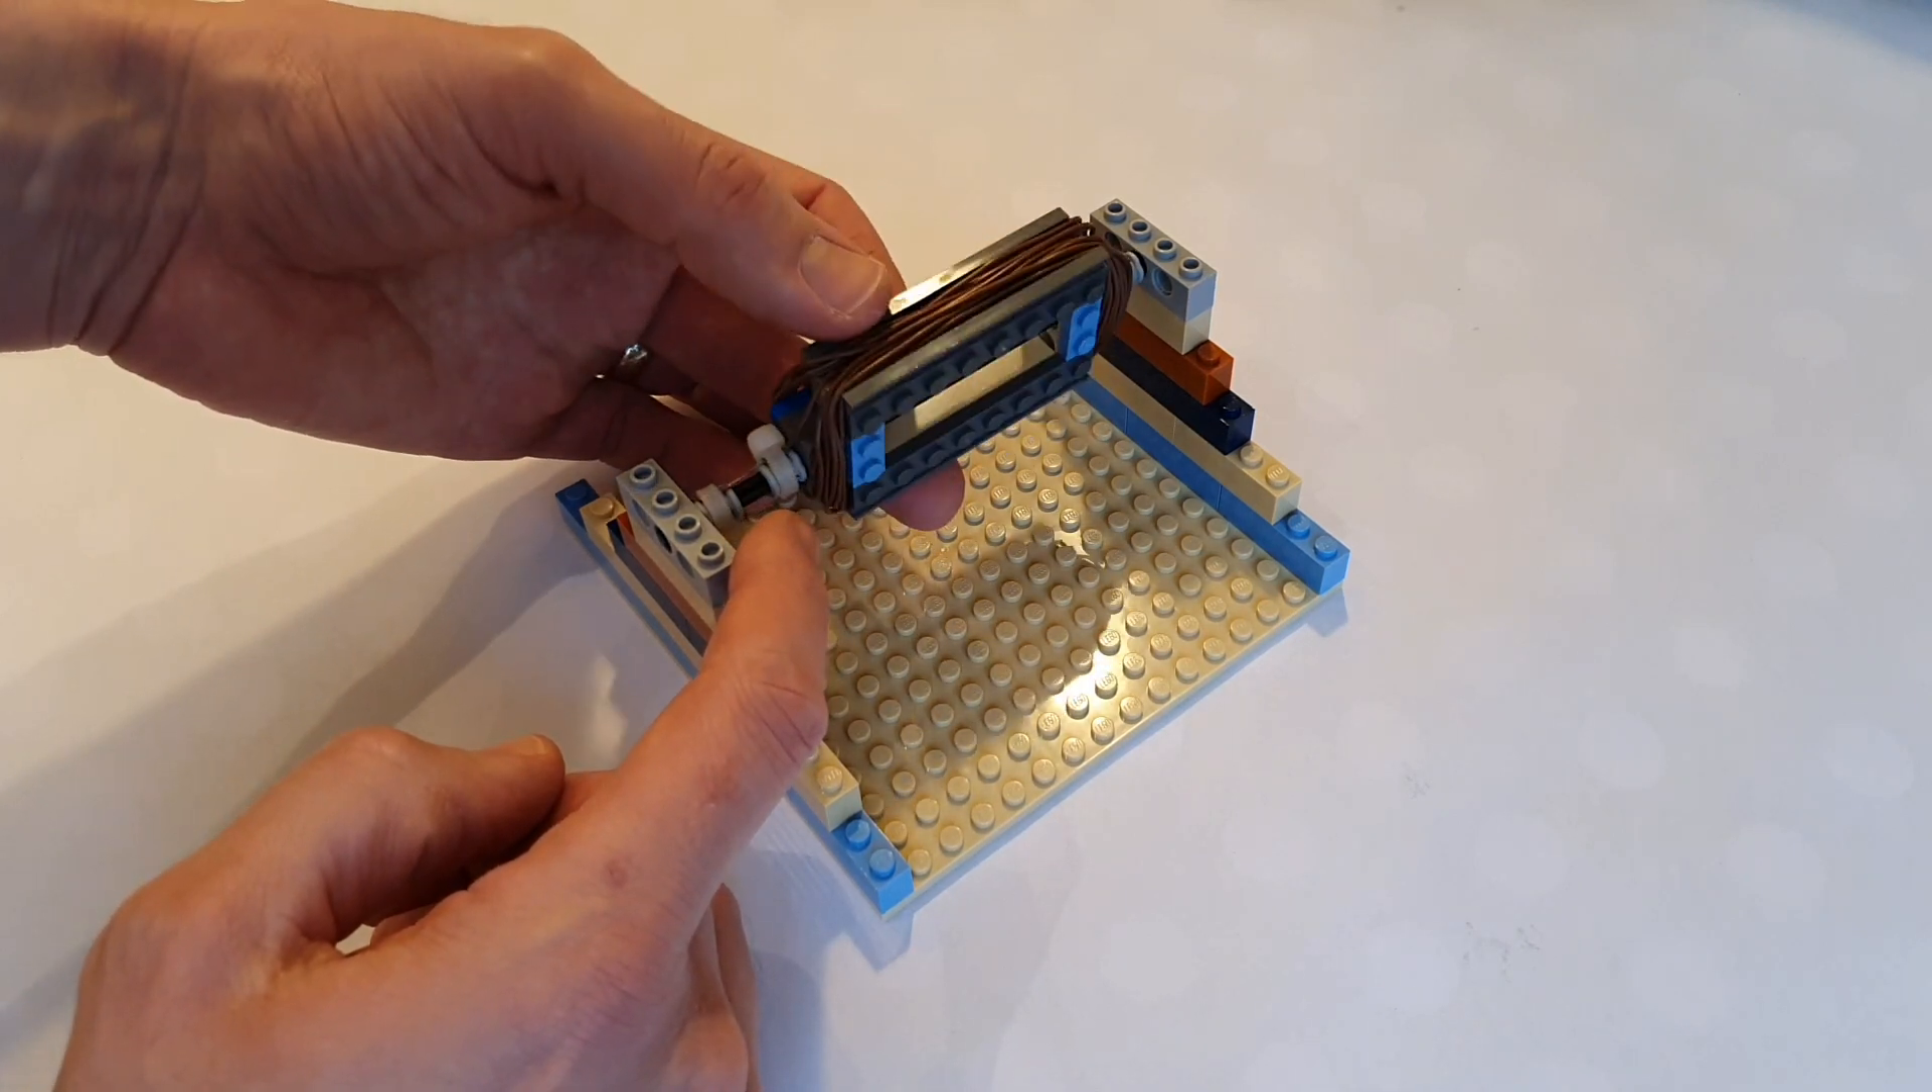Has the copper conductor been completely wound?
Yes.